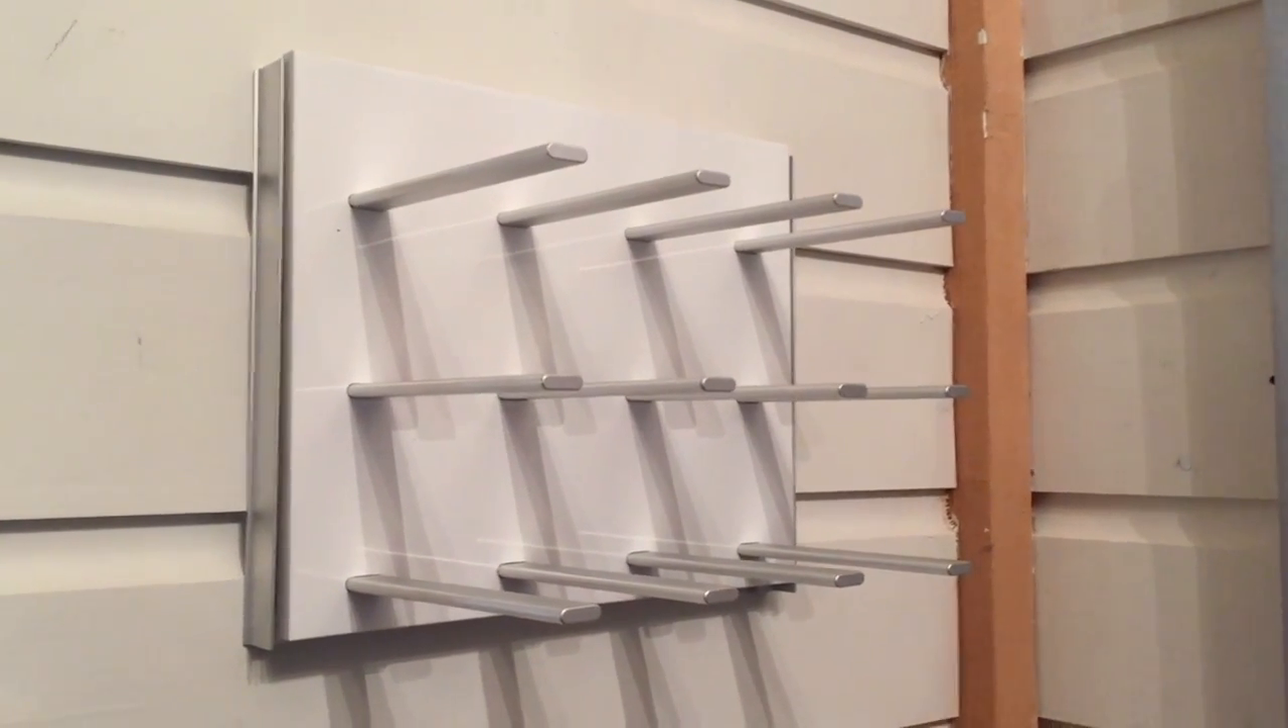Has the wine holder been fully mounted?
Yes.